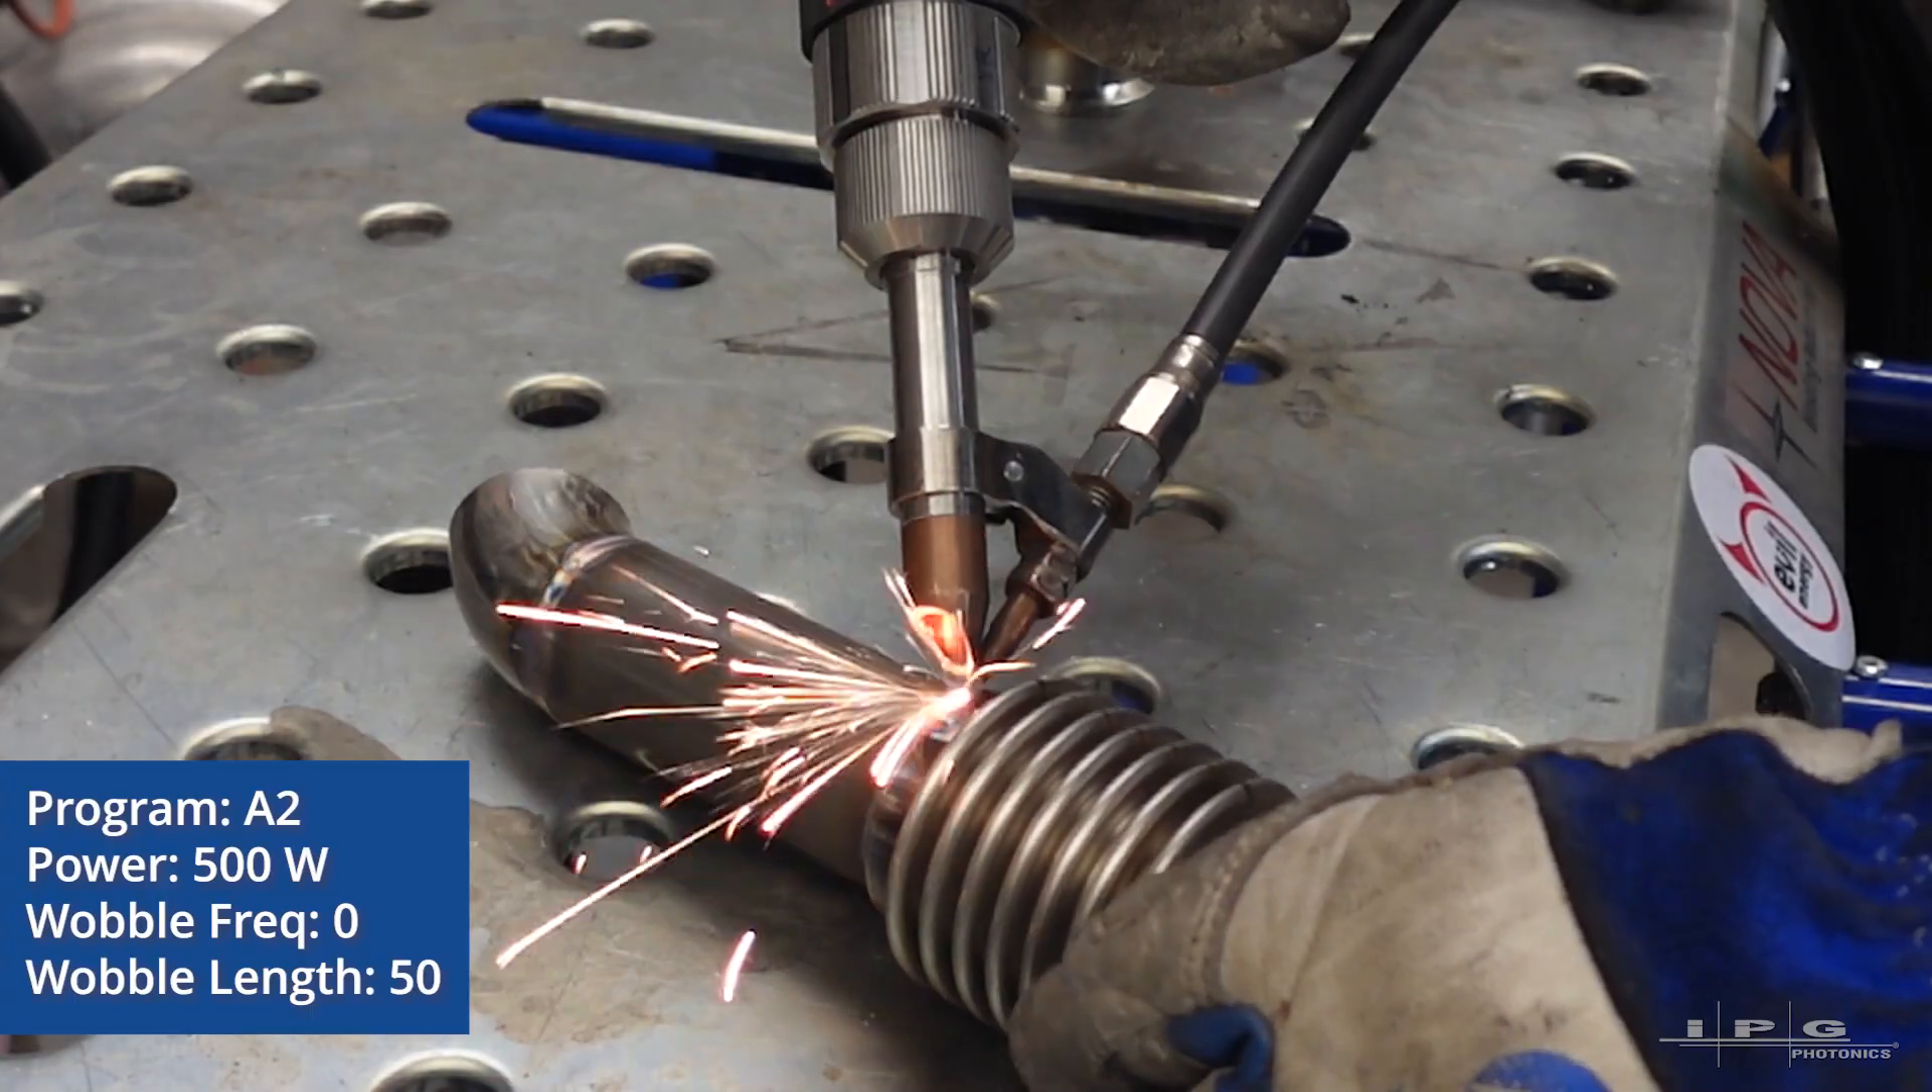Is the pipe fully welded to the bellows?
No.